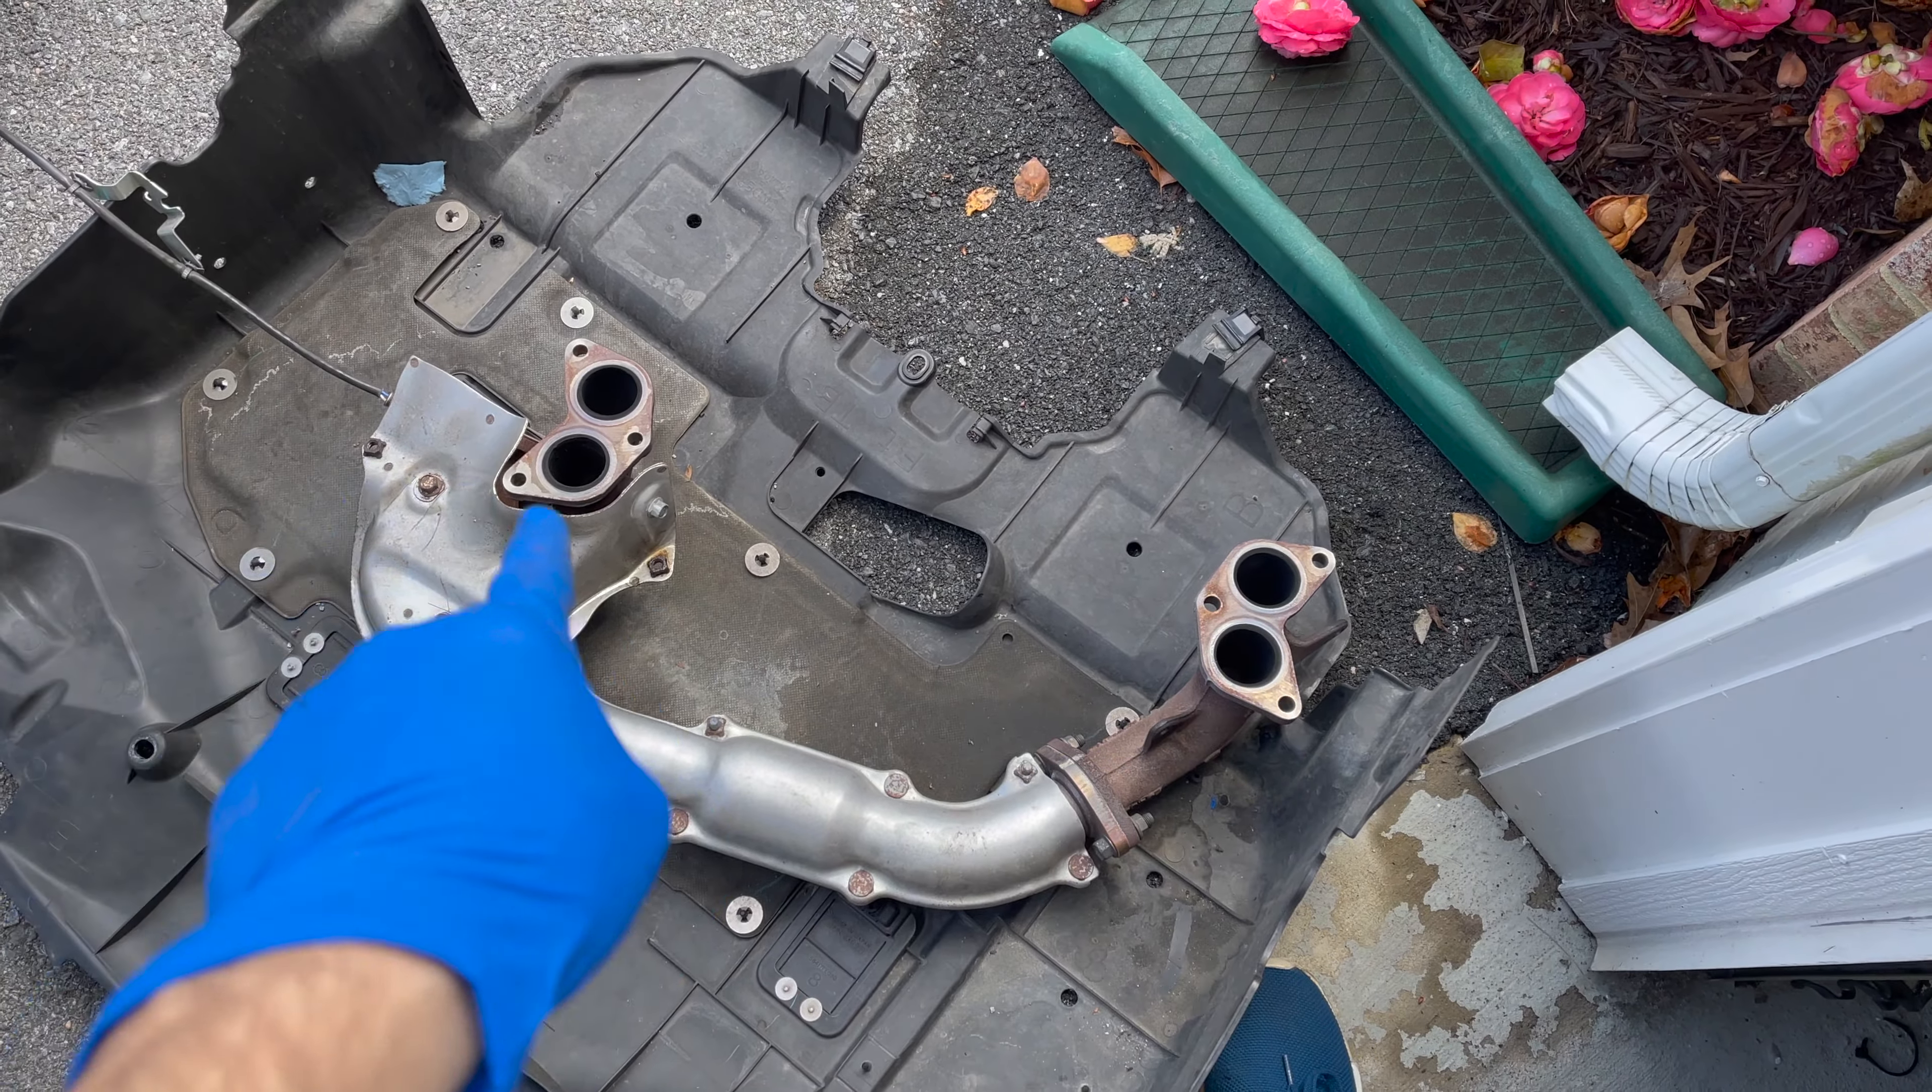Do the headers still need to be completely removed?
No.